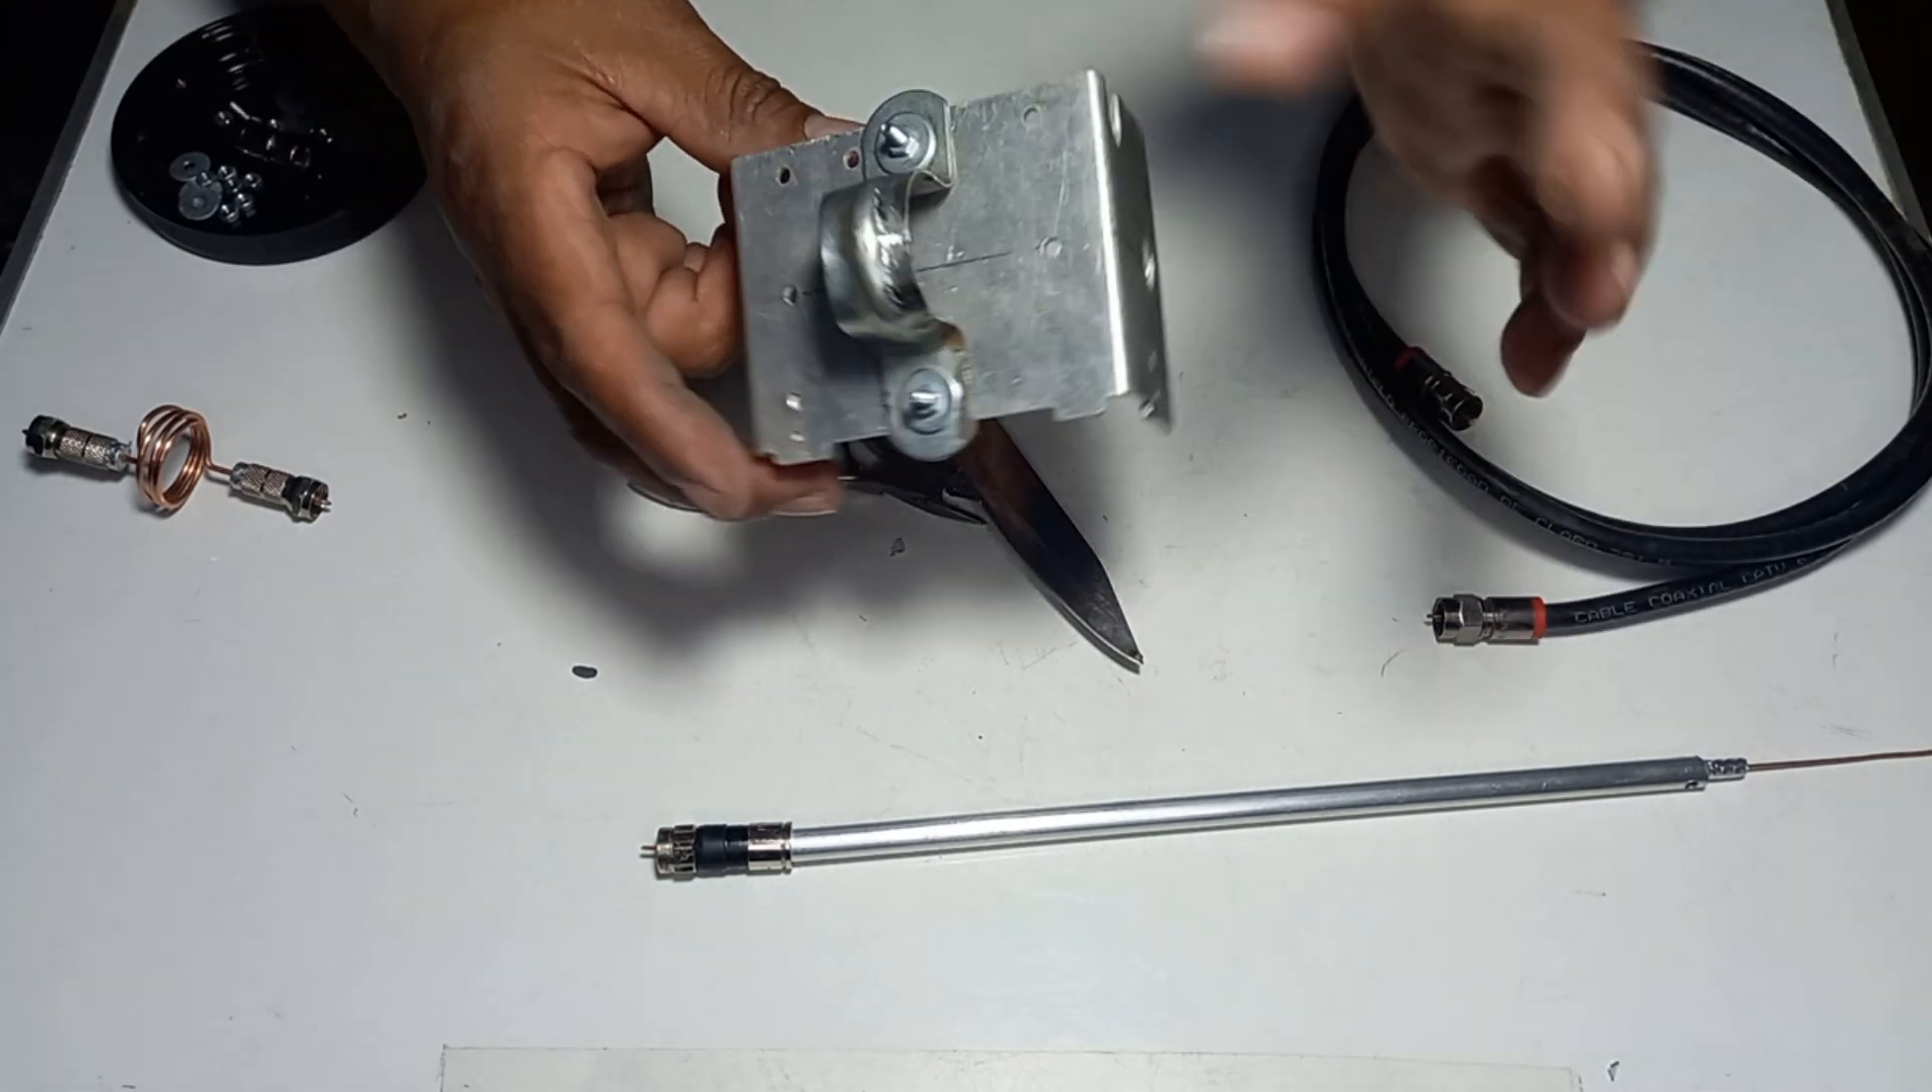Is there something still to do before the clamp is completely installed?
No.